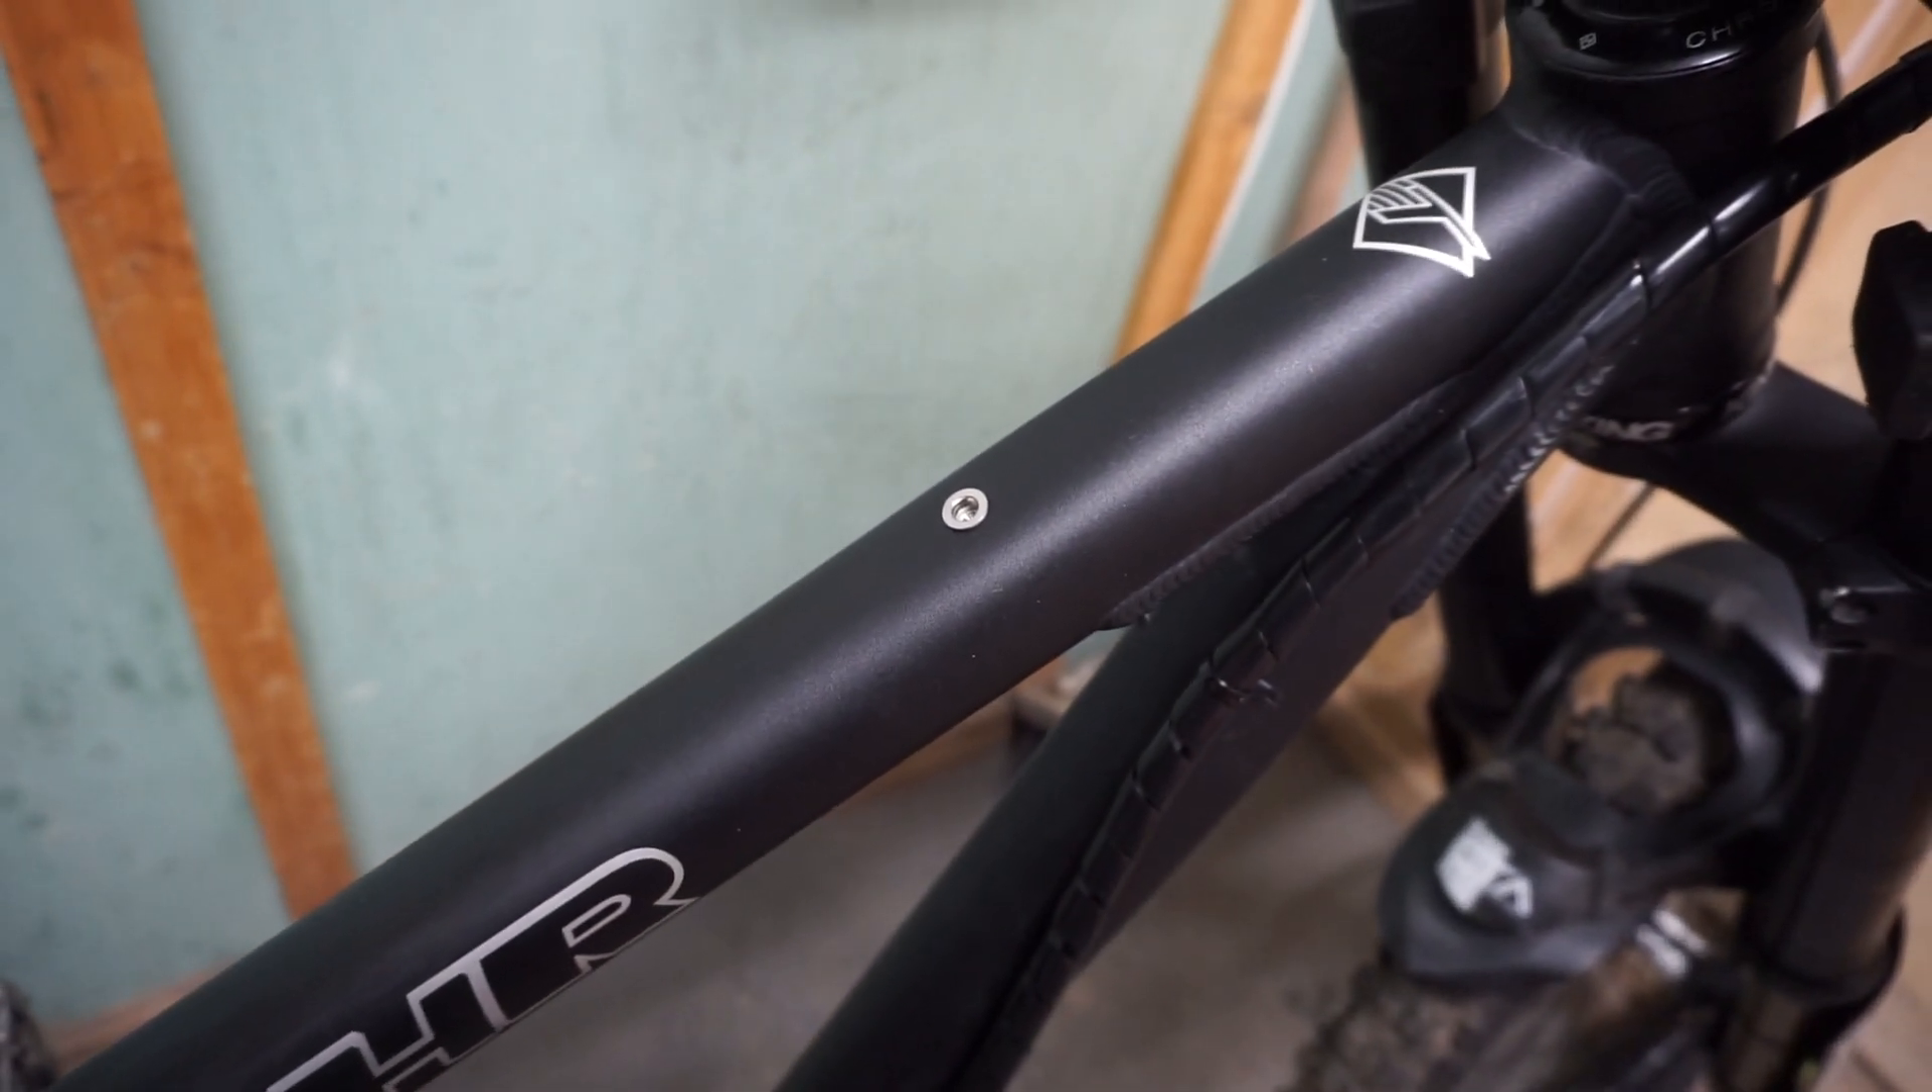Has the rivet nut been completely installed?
Yes.